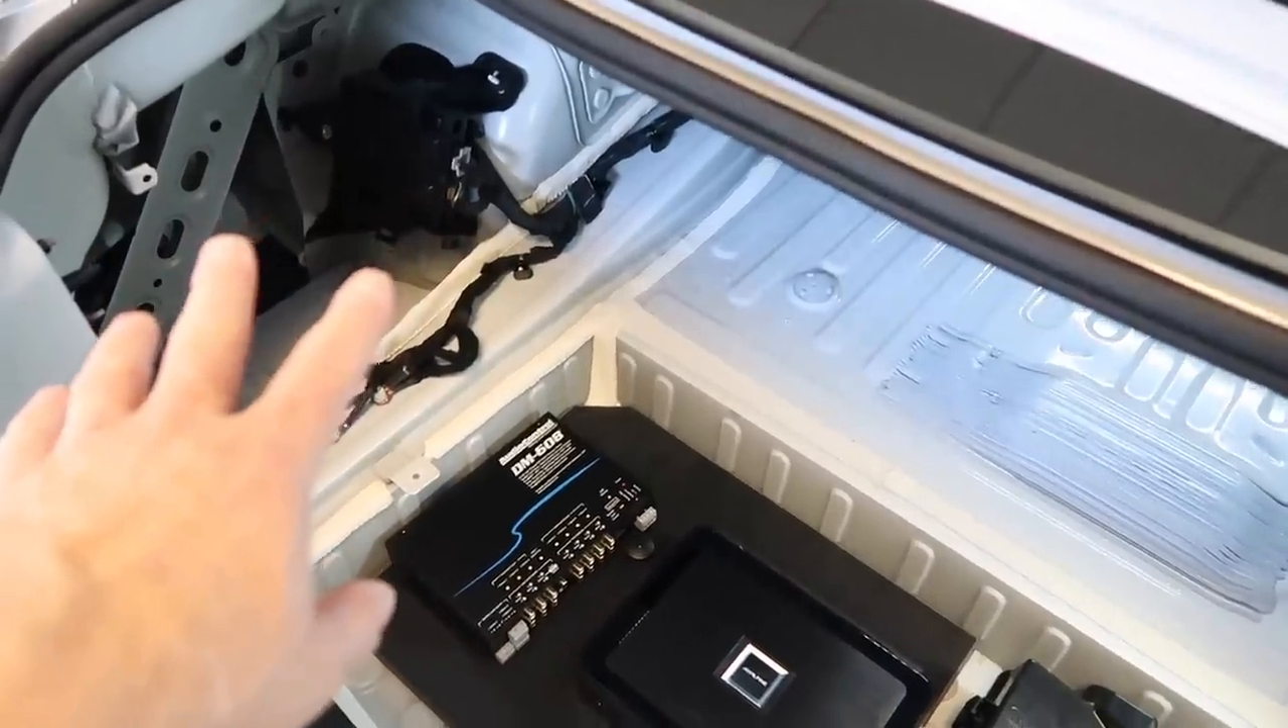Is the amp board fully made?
Yes.